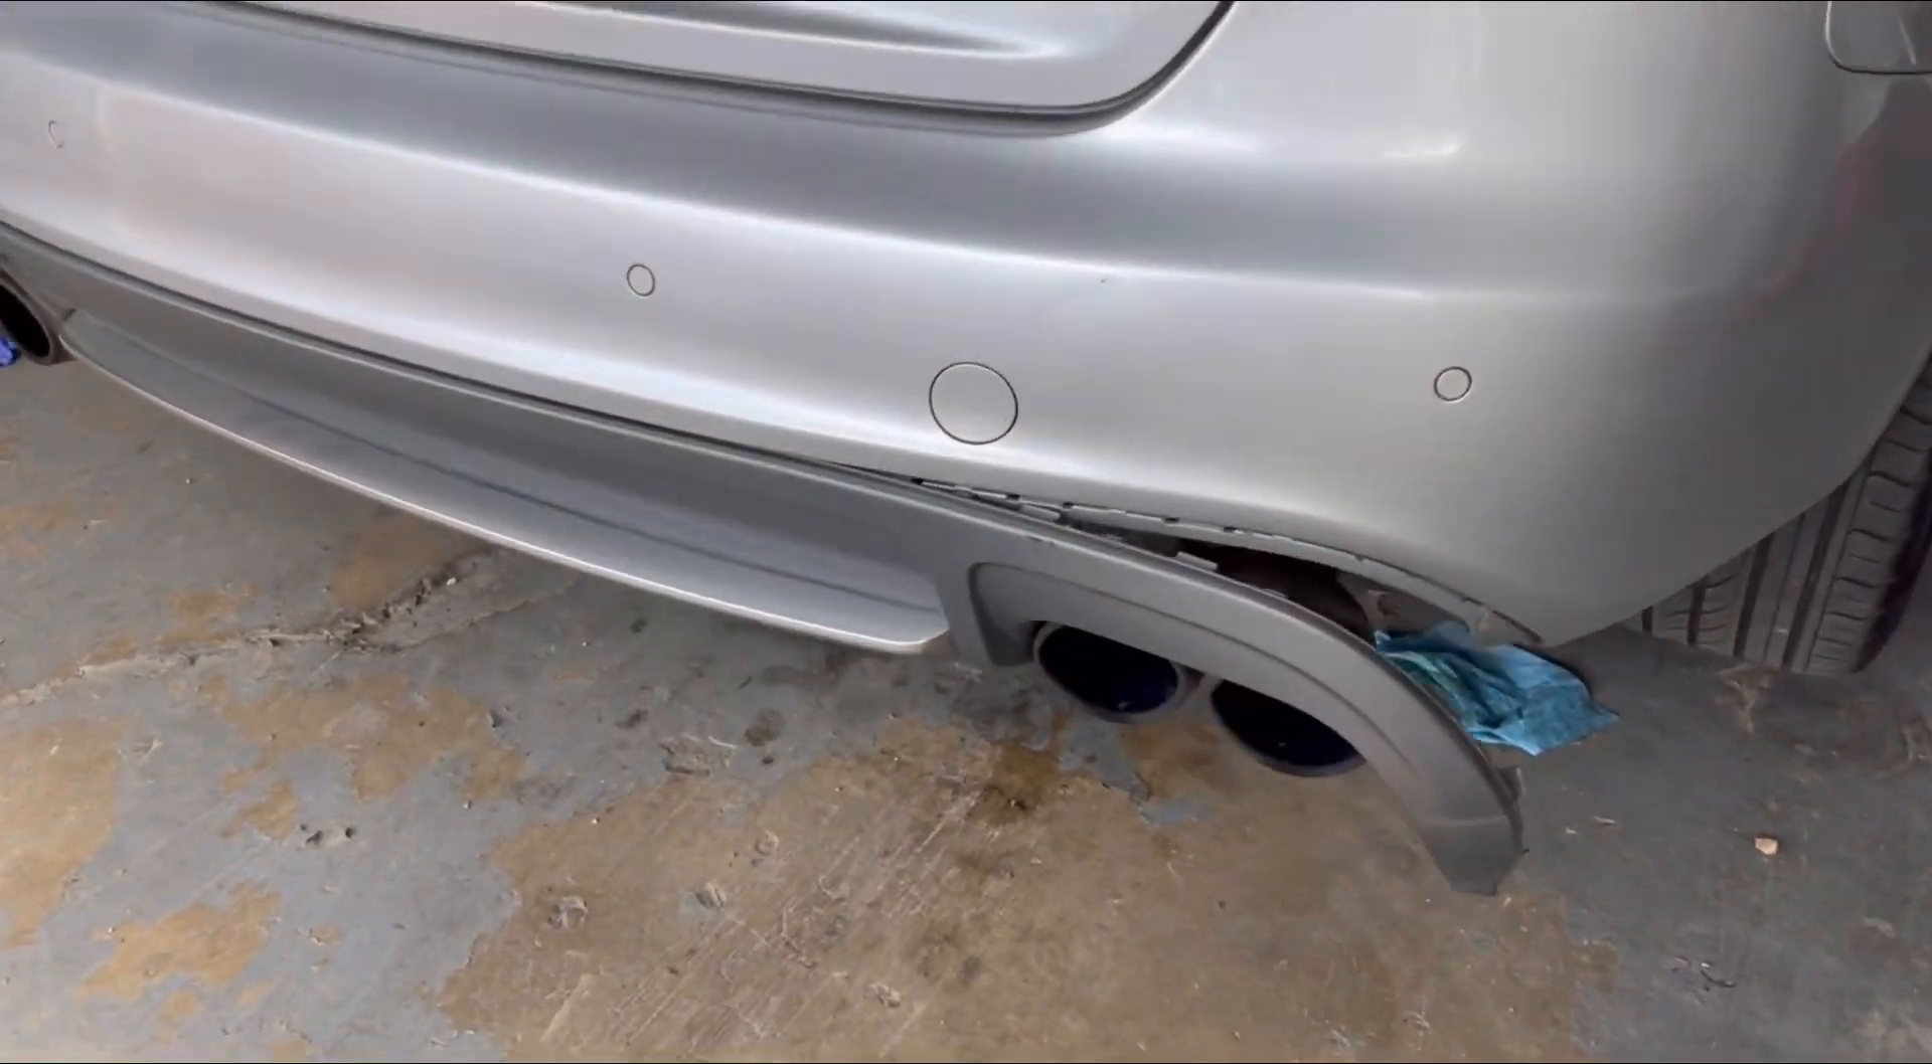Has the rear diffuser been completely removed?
No.